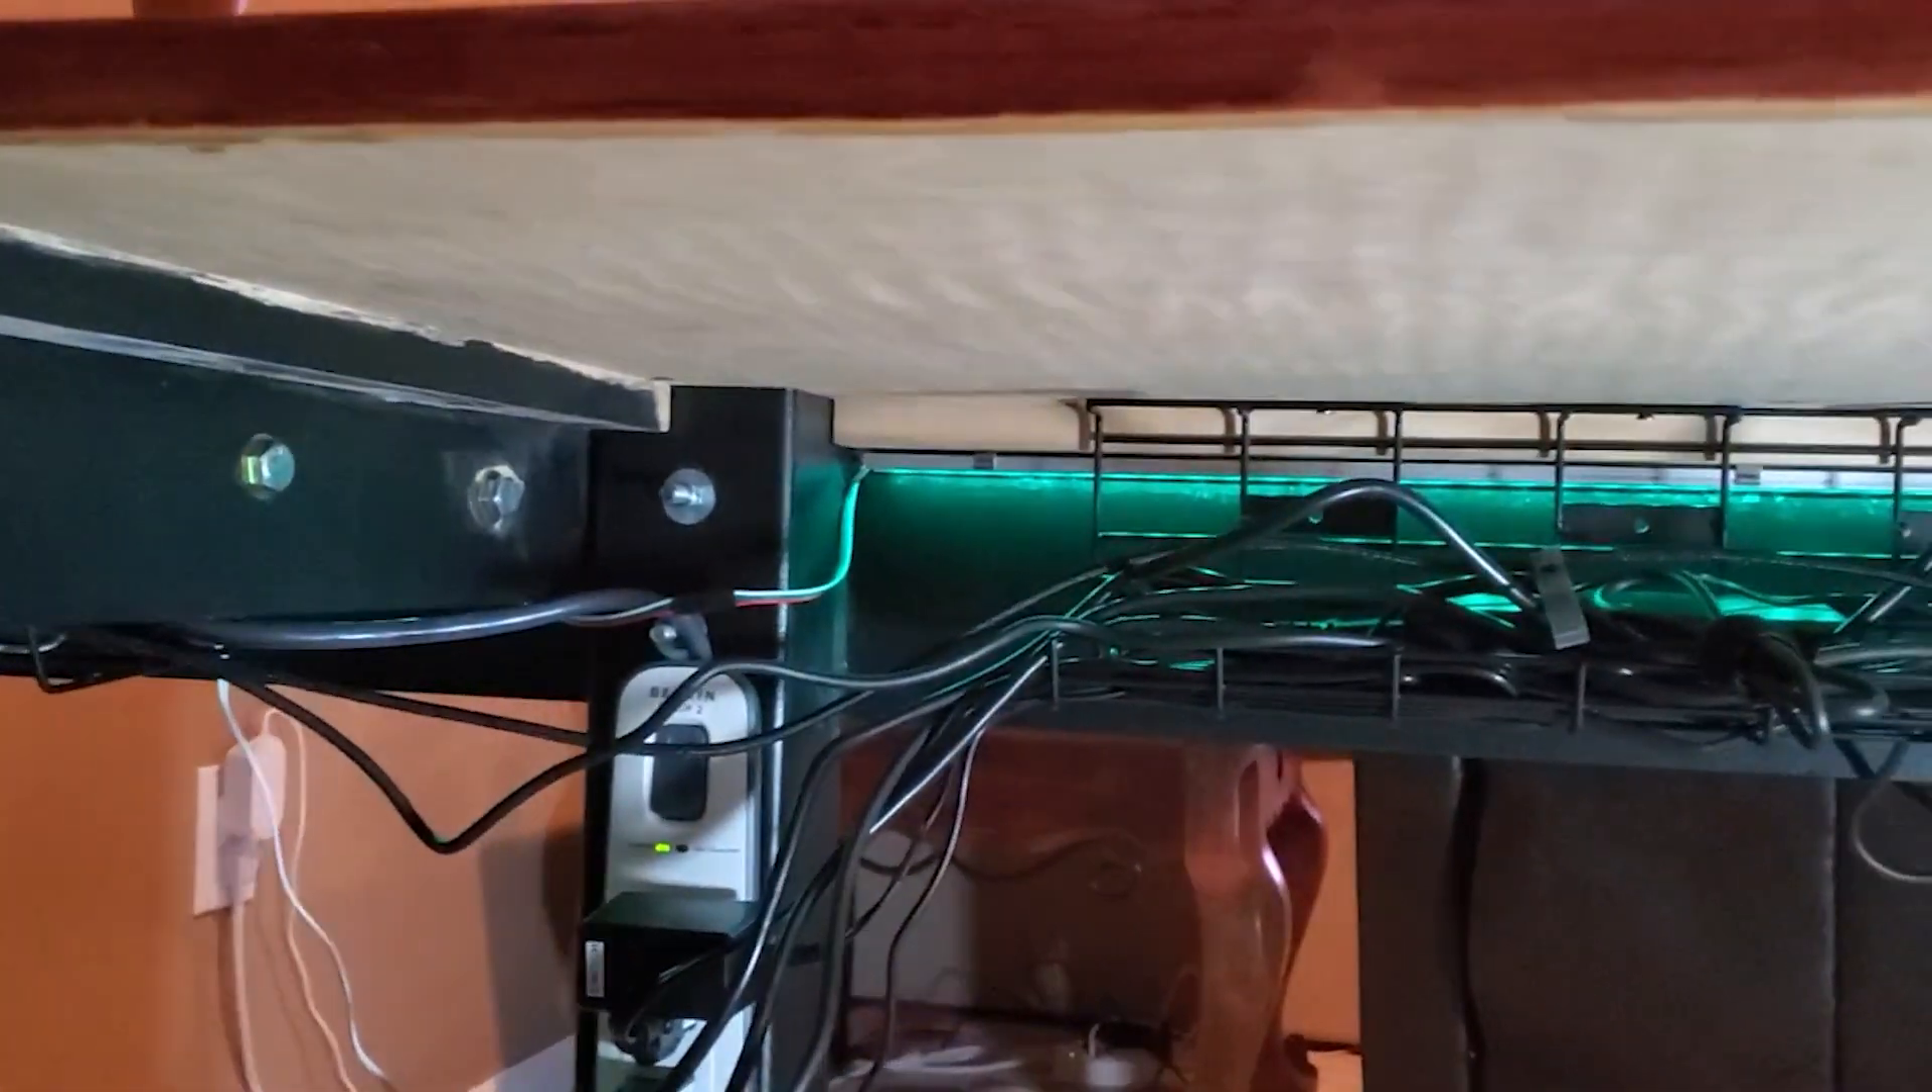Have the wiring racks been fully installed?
Yes.